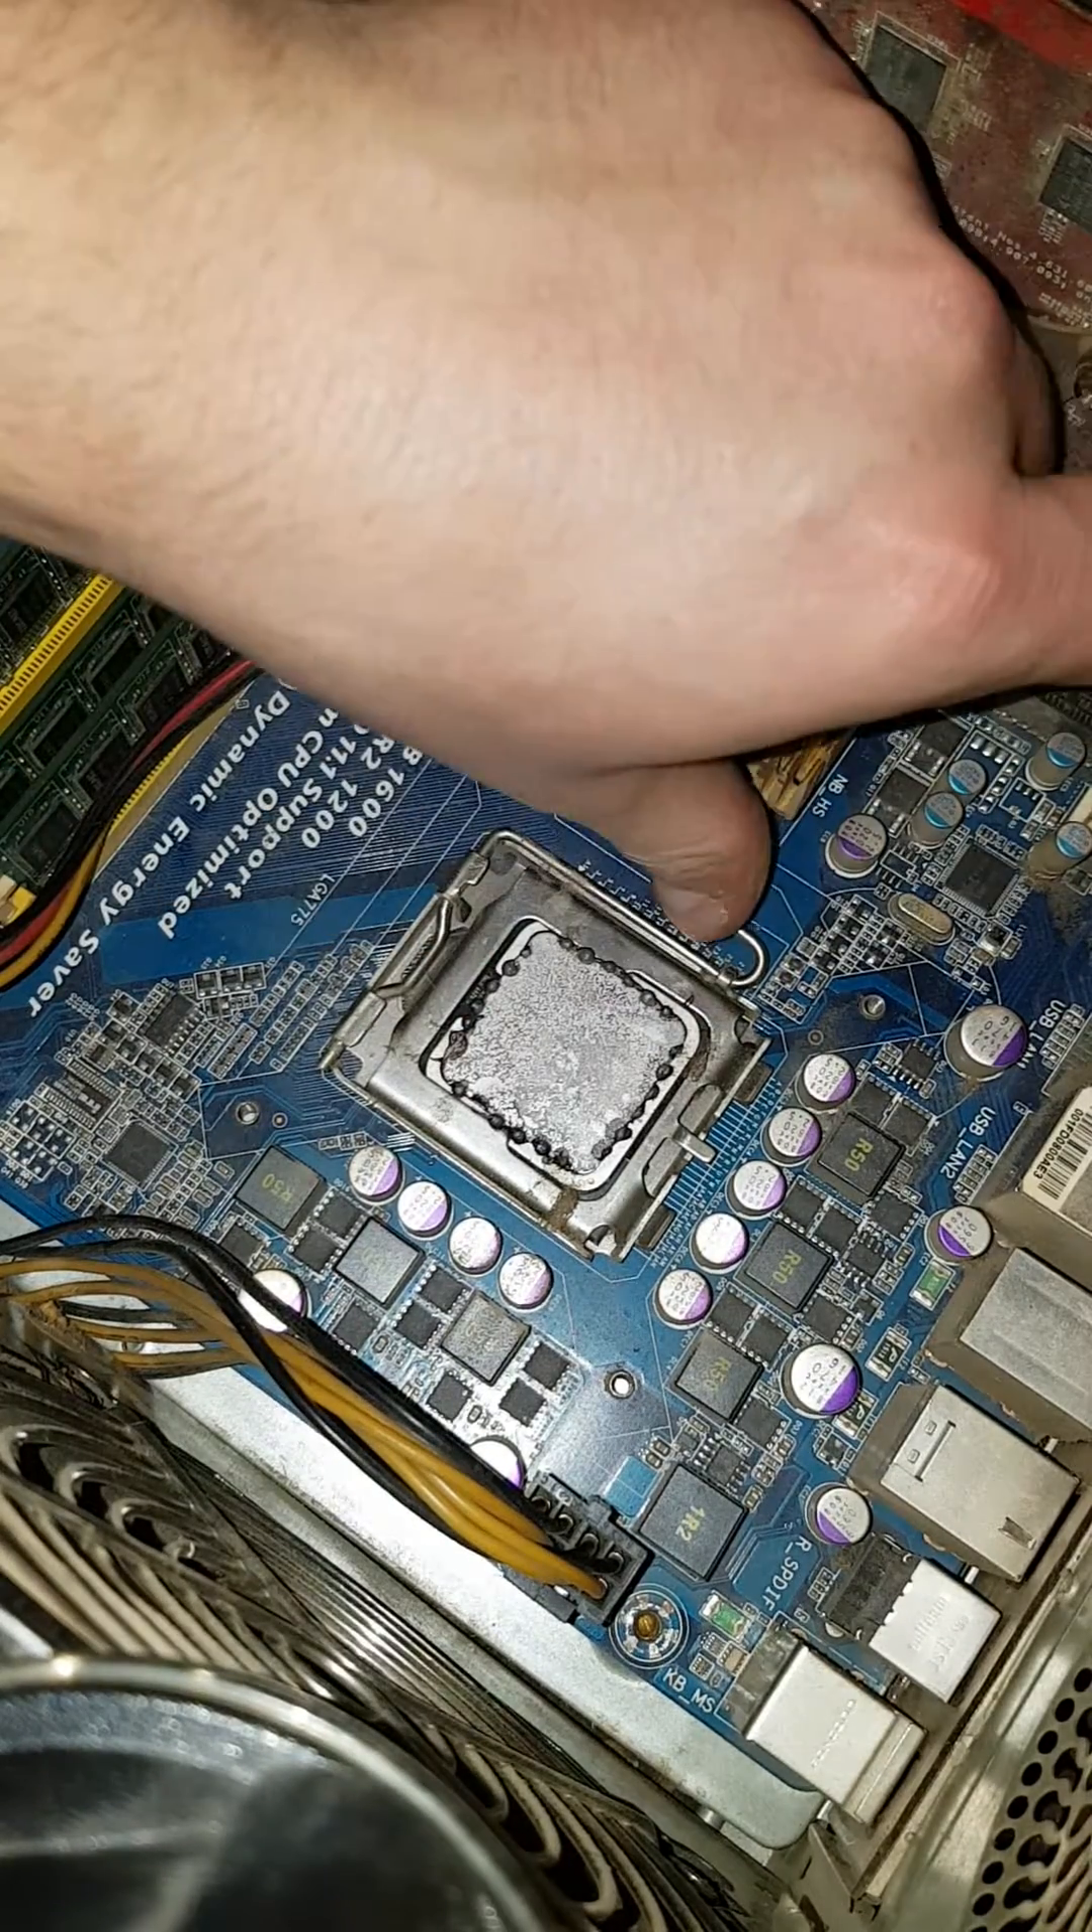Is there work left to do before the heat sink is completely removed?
No.